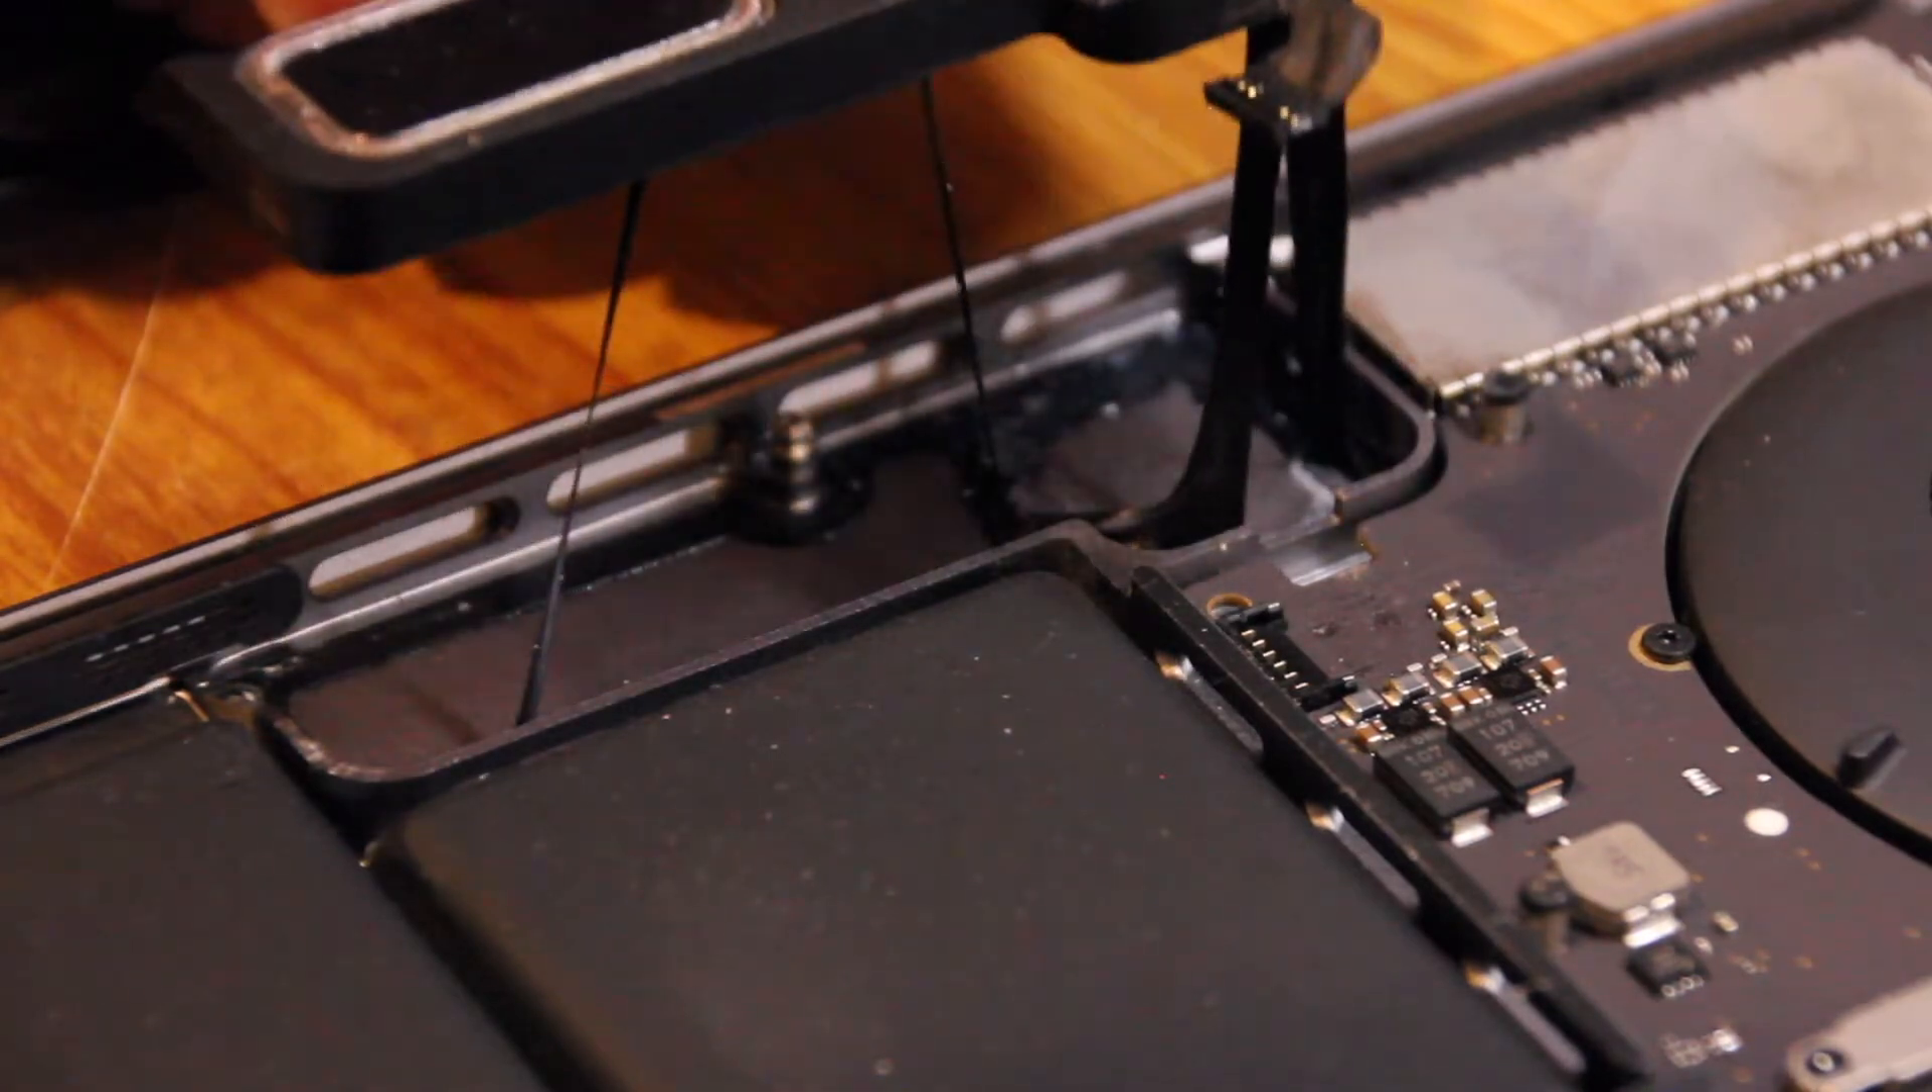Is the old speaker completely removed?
No.